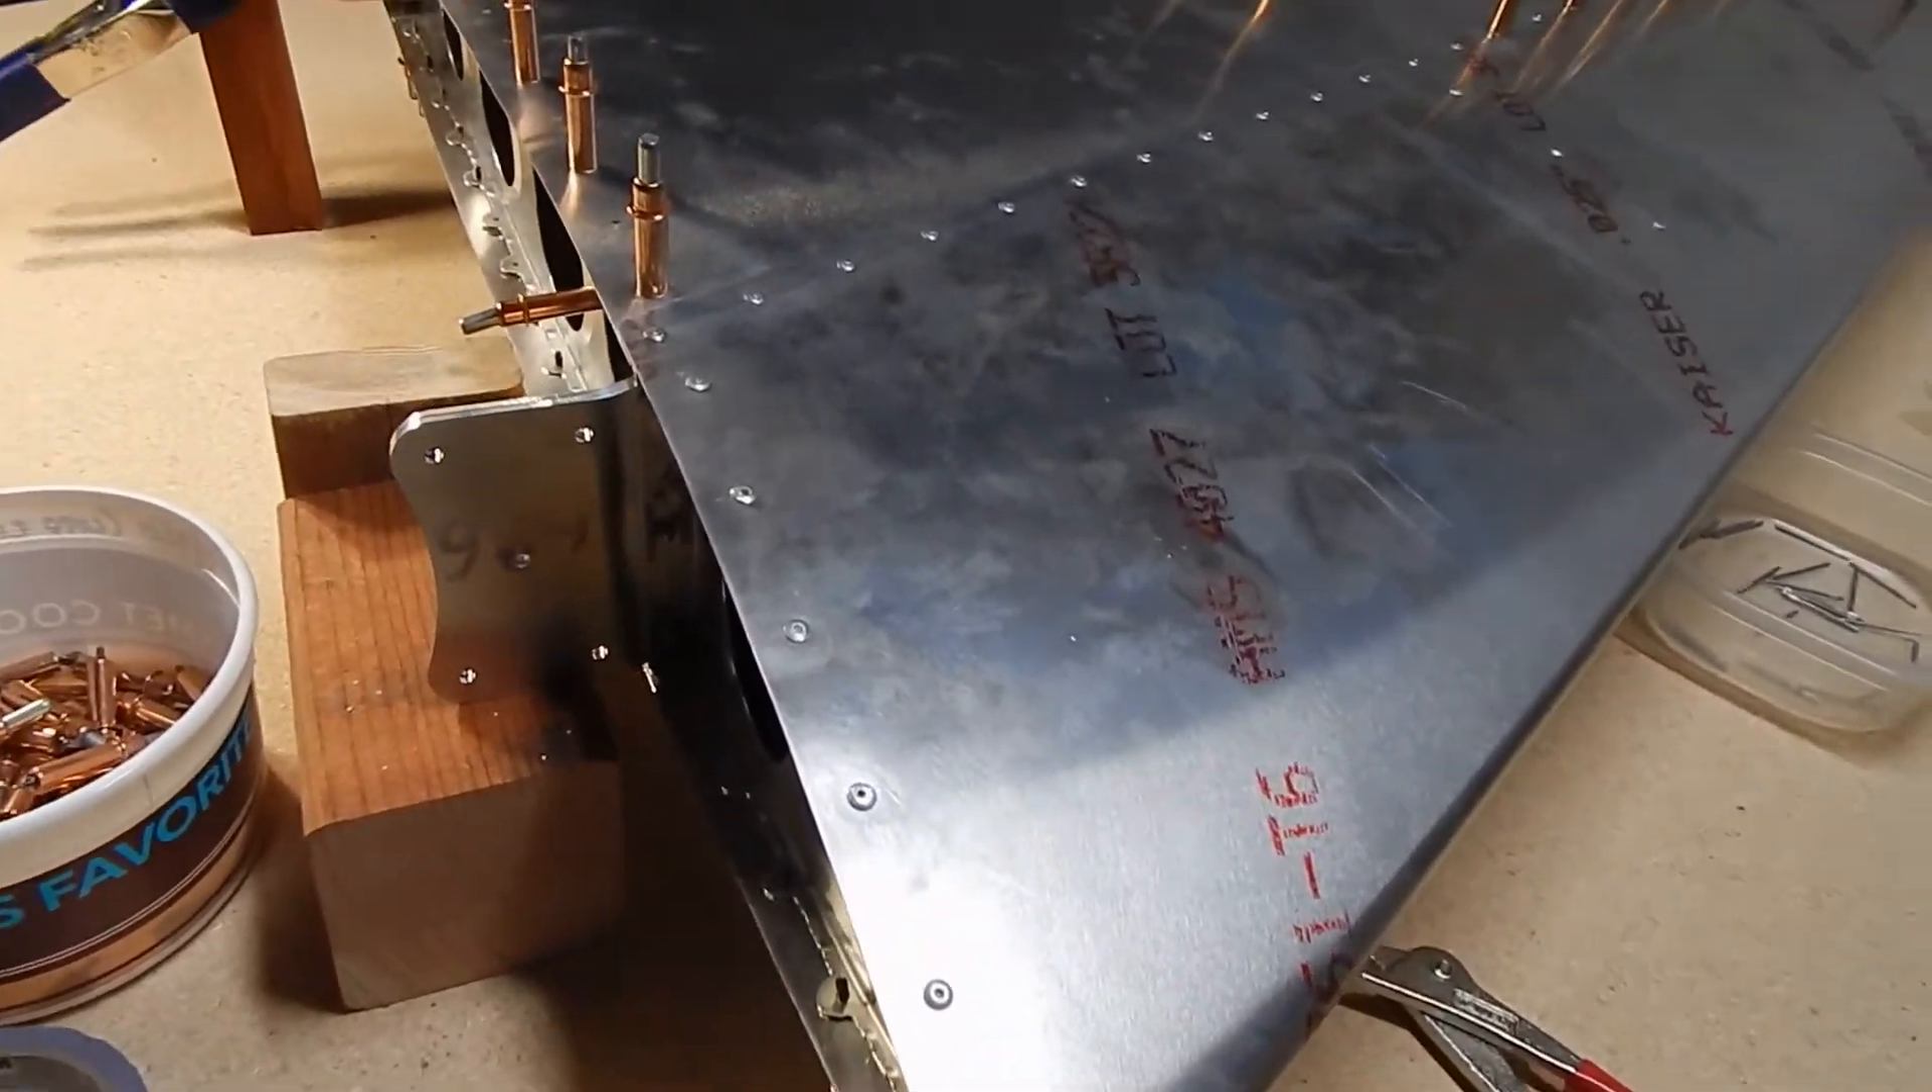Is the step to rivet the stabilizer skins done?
No.